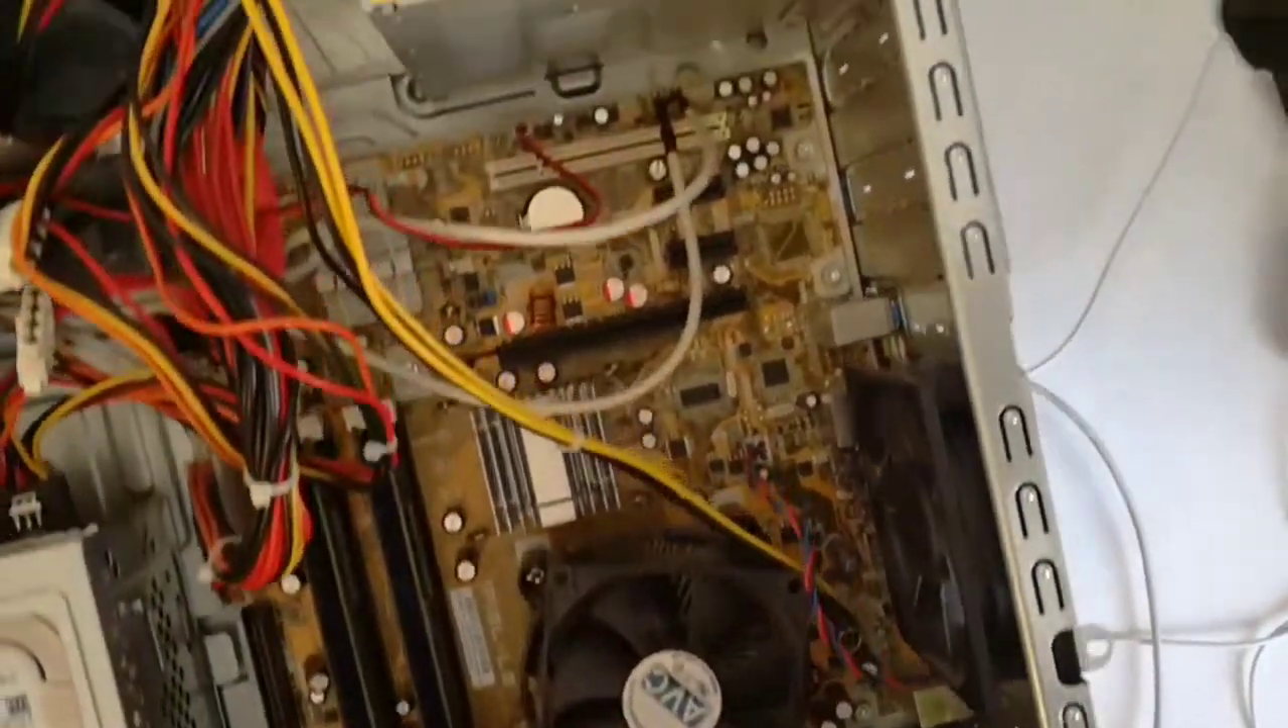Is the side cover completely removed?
Yes.